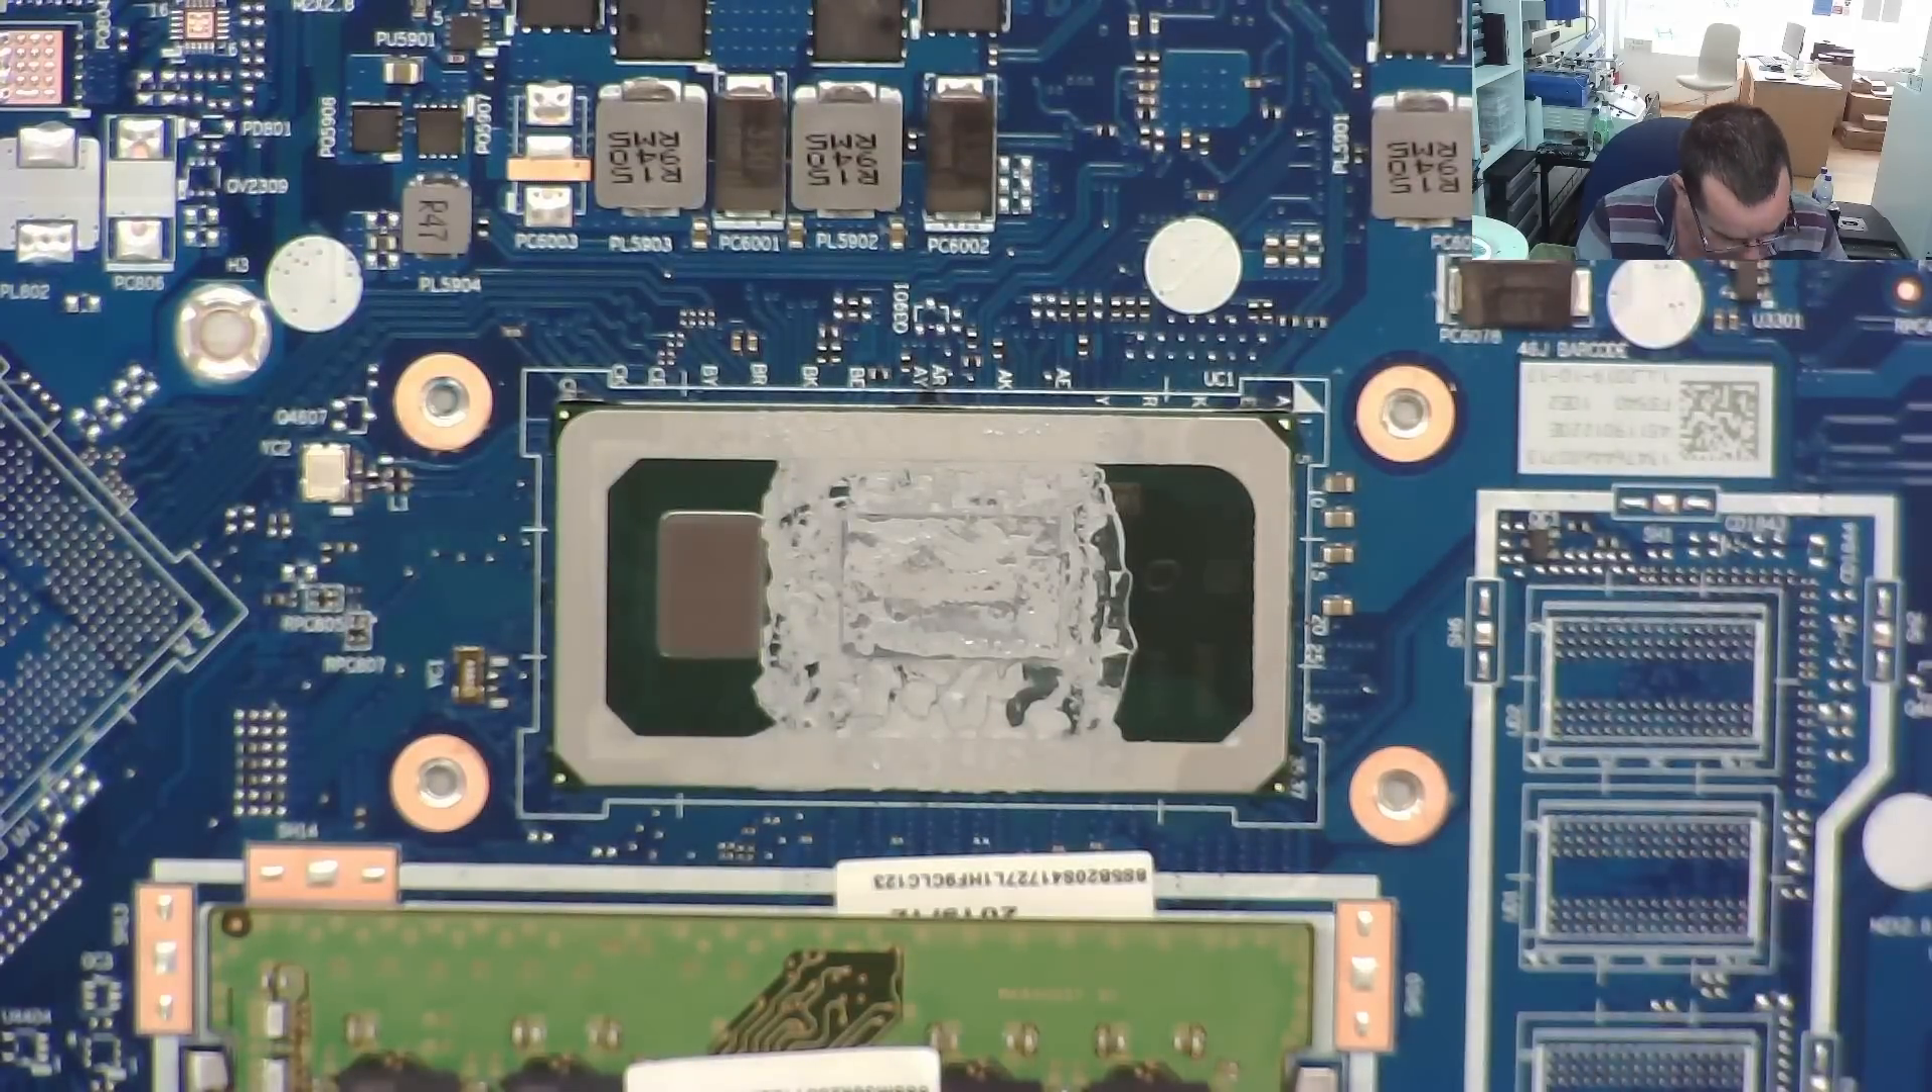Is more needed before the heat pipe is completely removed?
No.